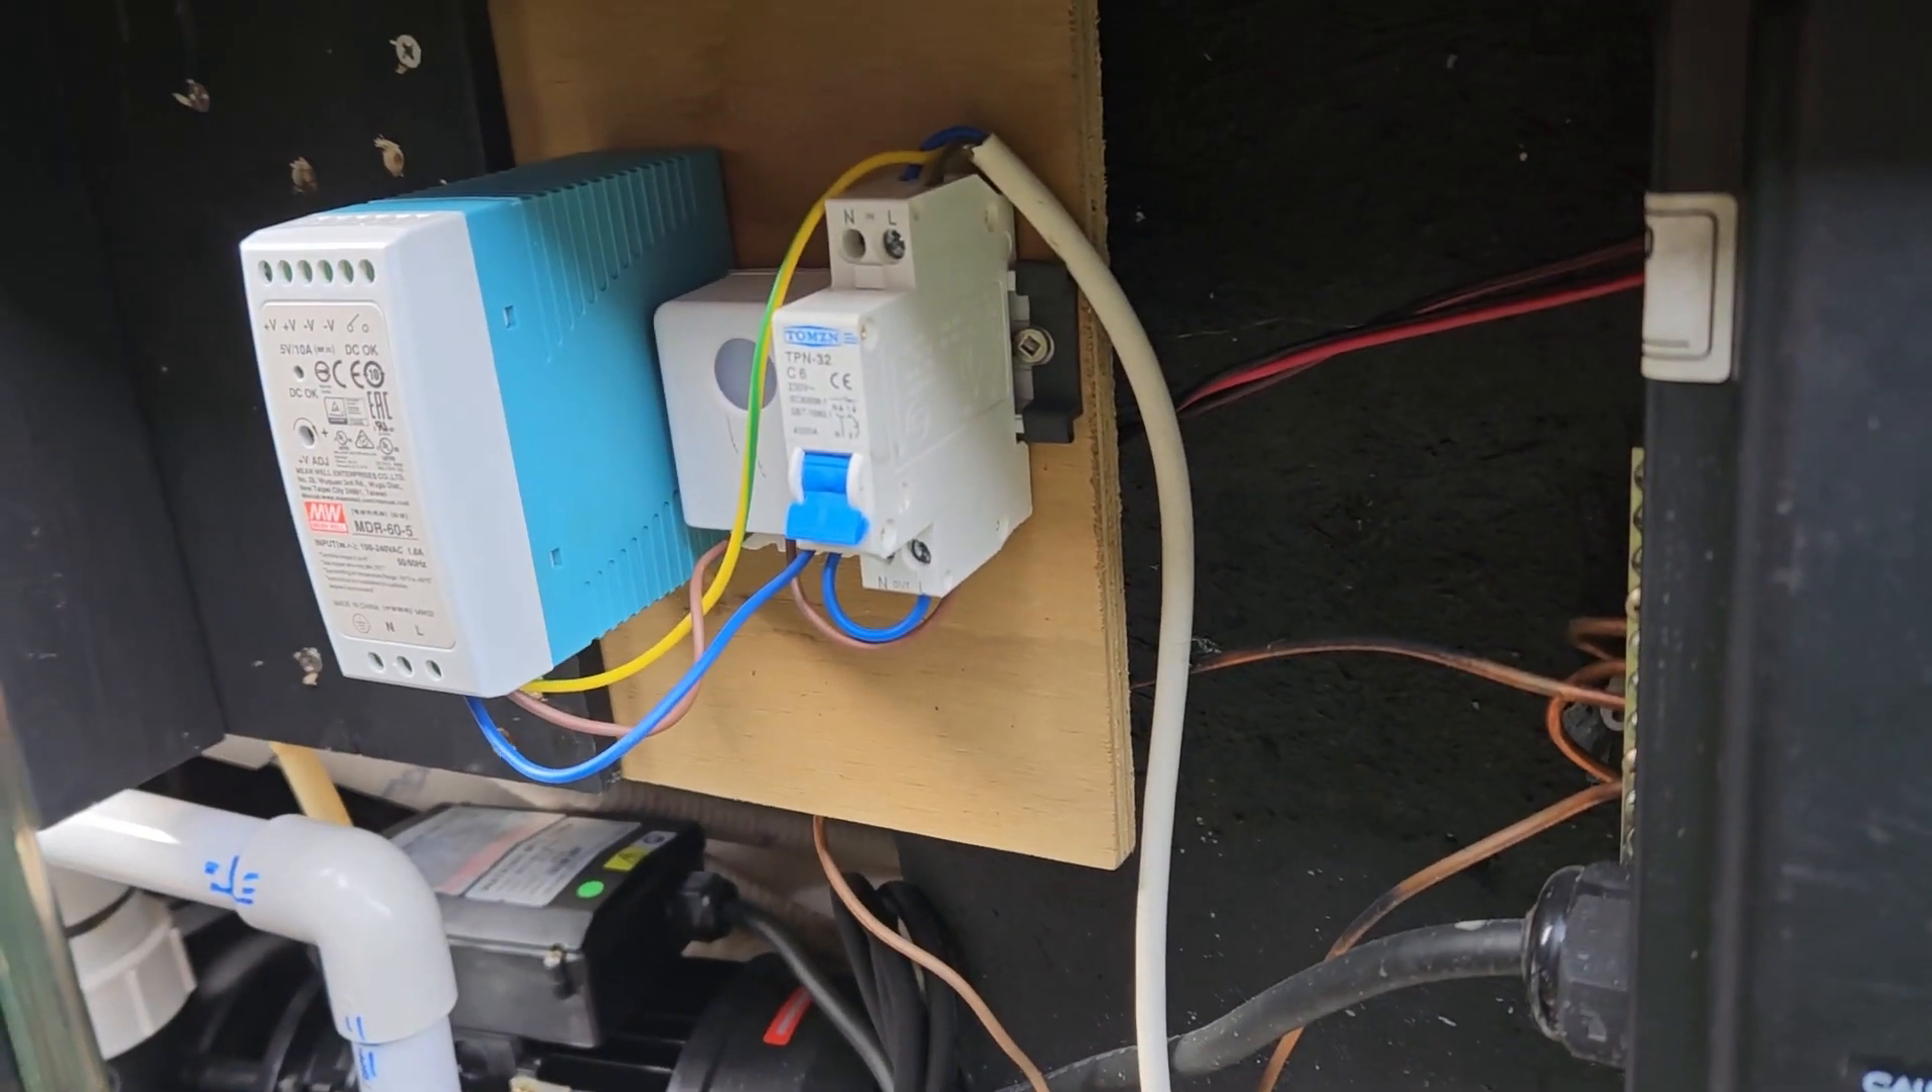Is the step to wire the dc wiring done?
No.